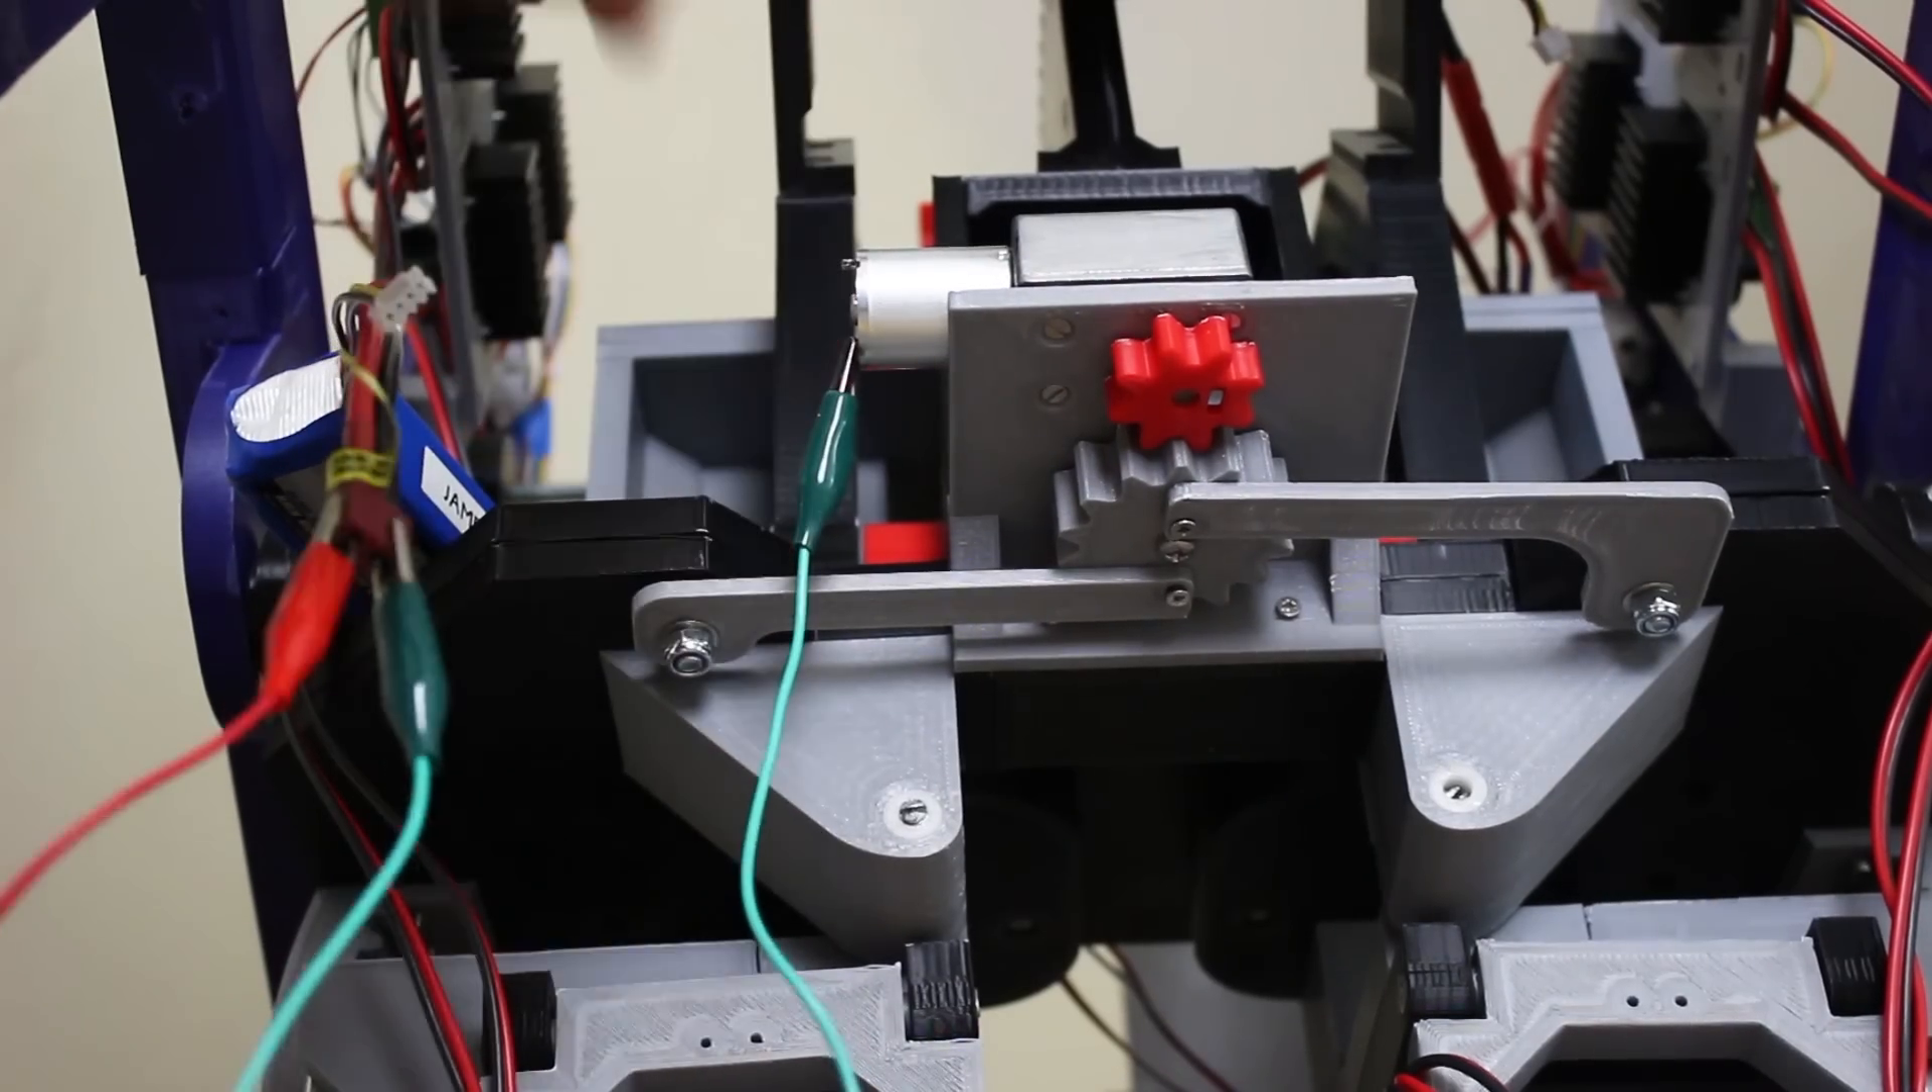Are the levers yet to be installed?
No.